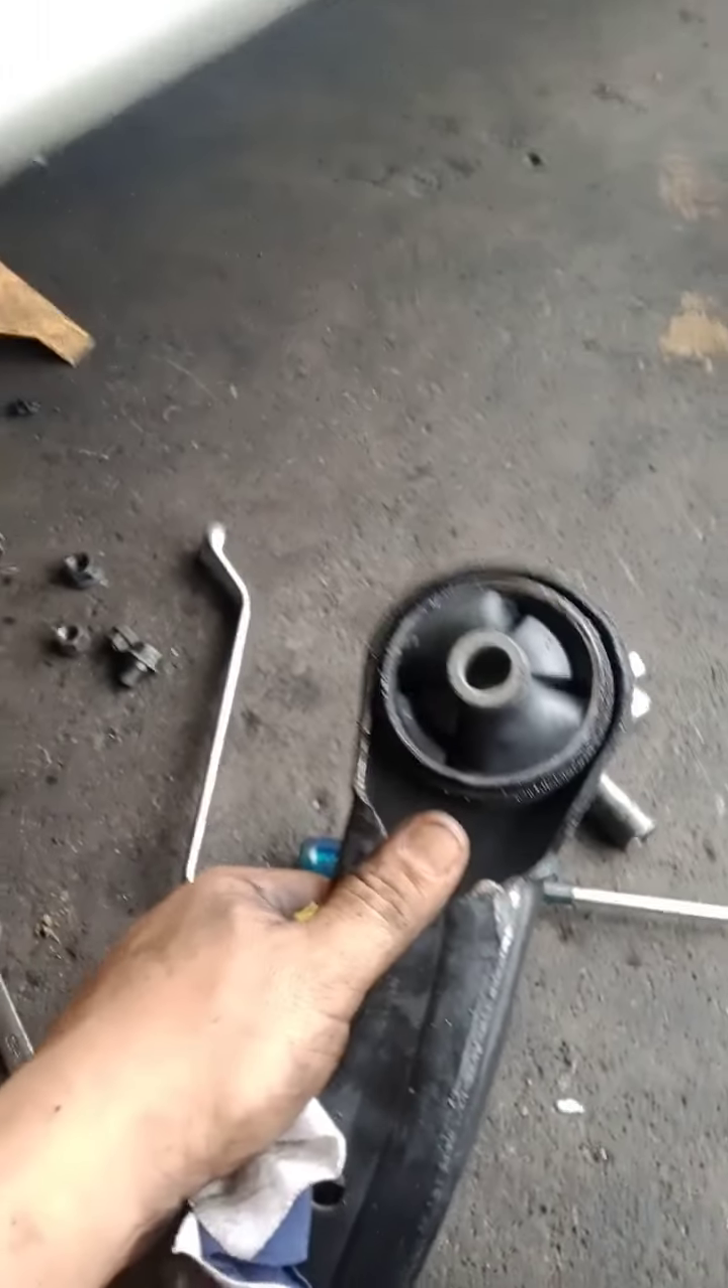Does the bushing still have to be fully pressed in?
No.